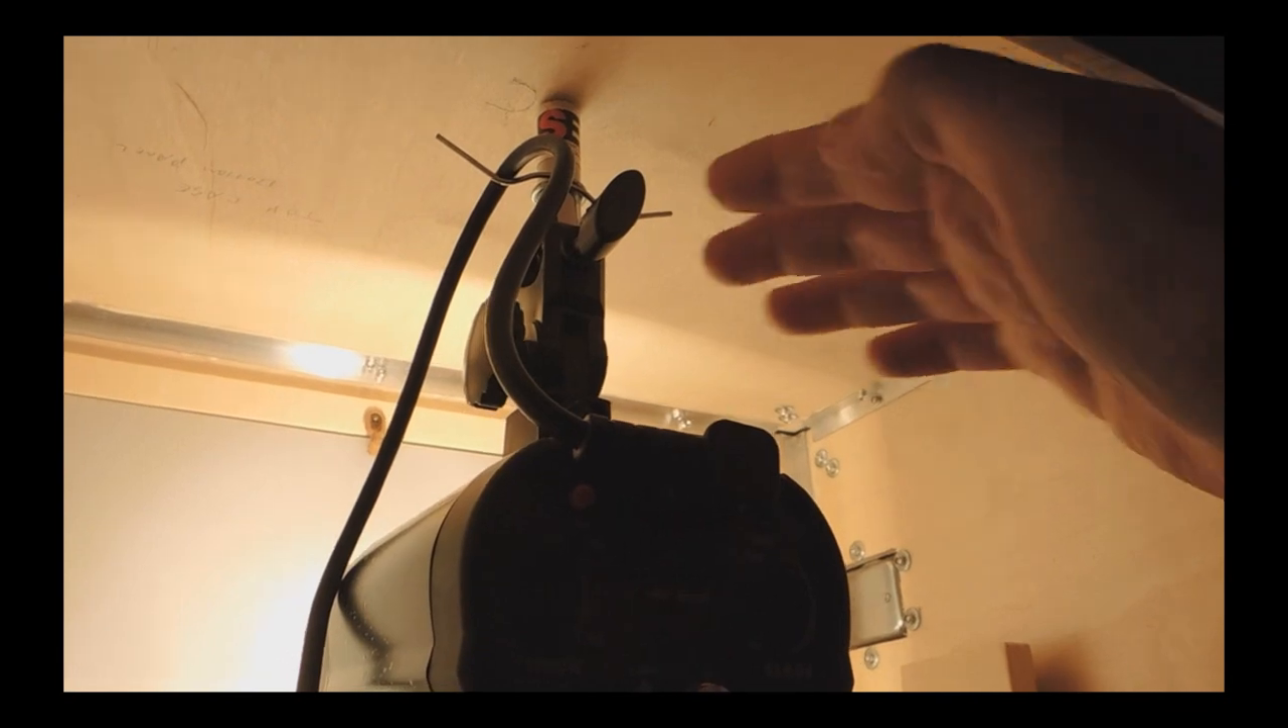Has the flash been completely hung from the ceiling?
Yes.